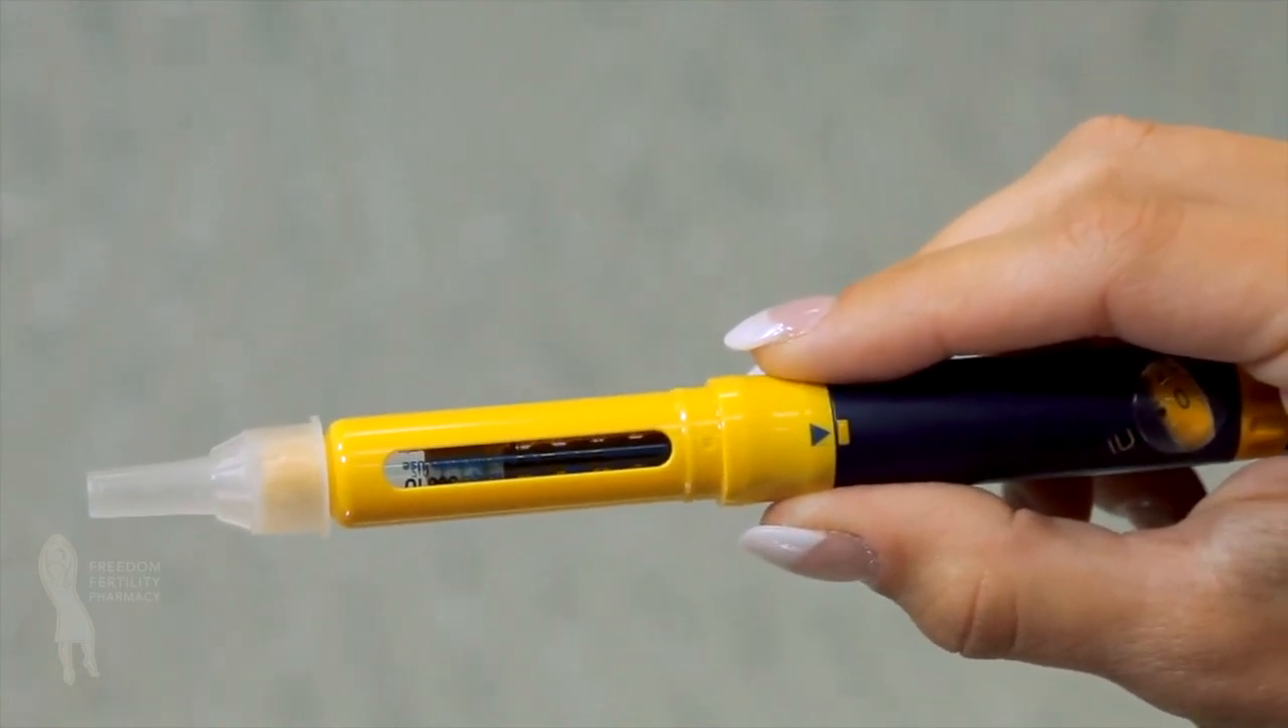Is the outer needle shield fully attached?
Yes.